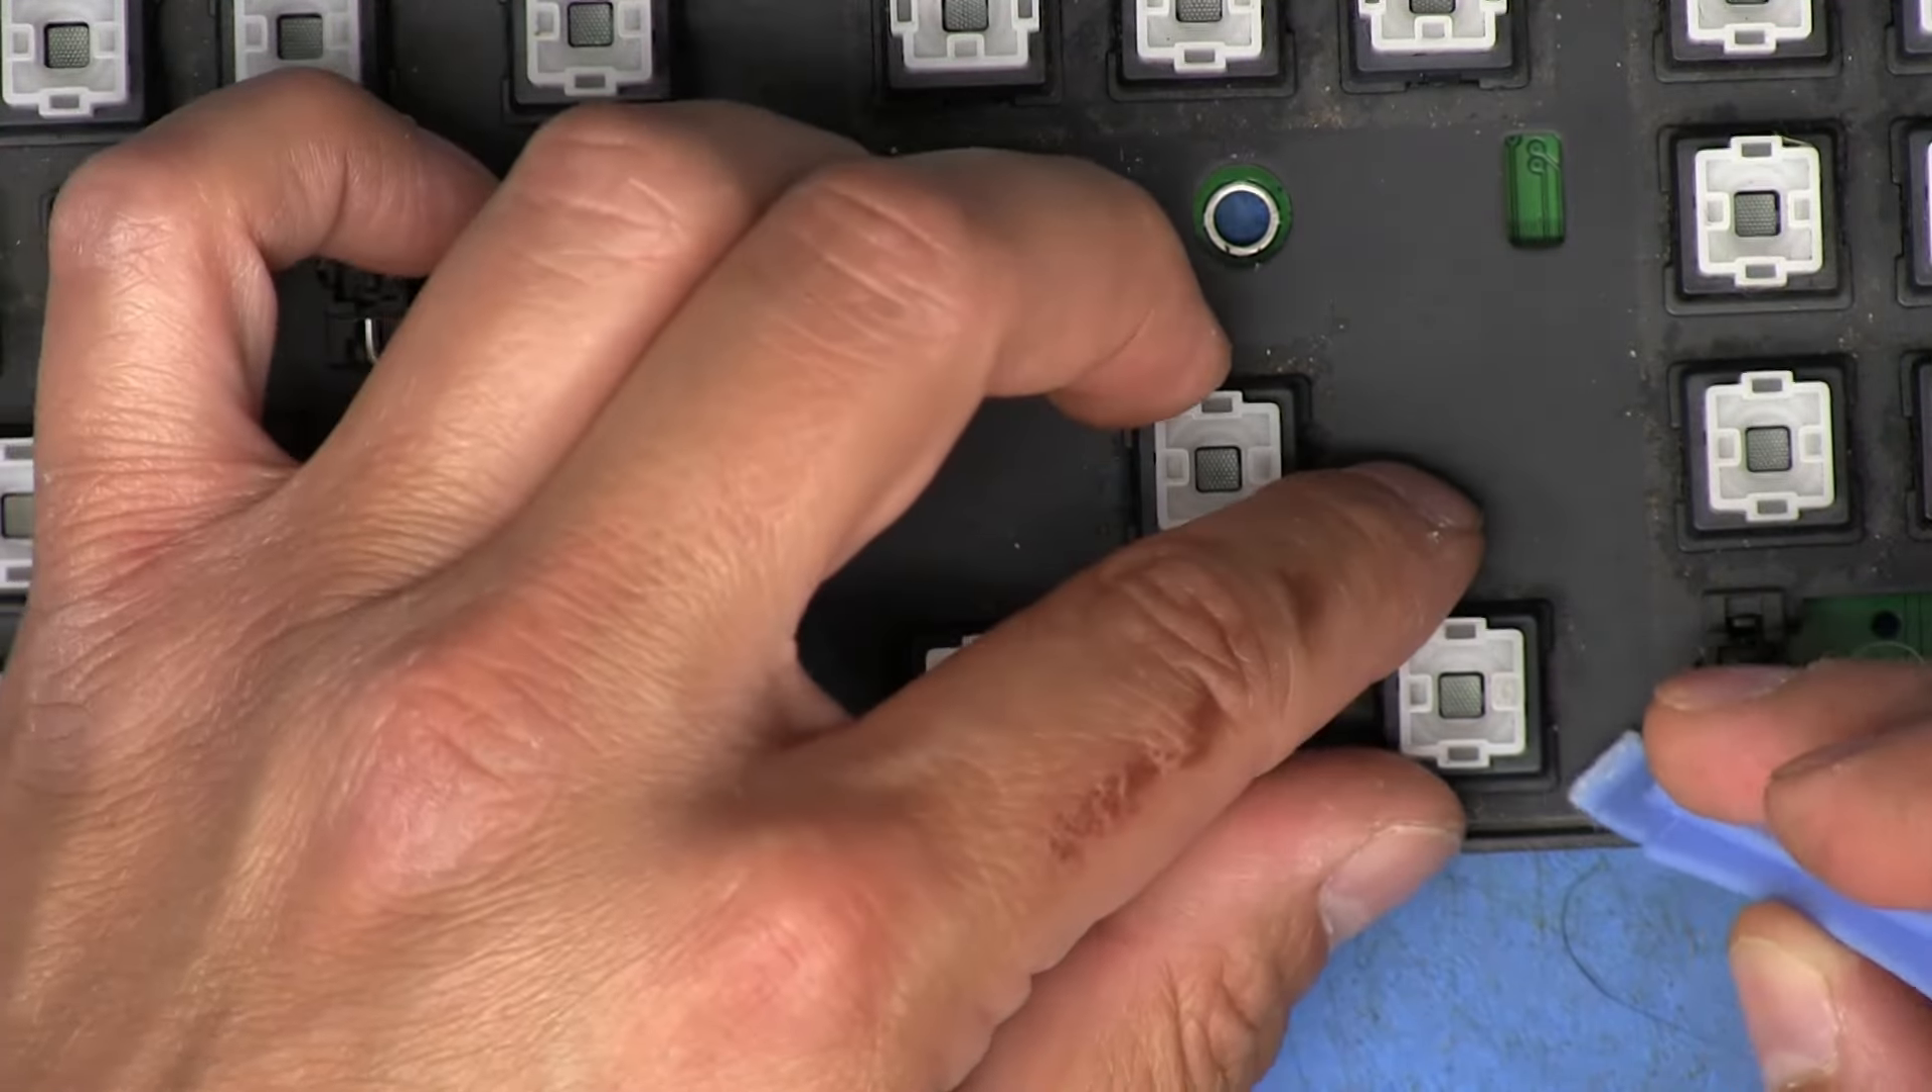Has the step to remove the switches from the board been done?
No.